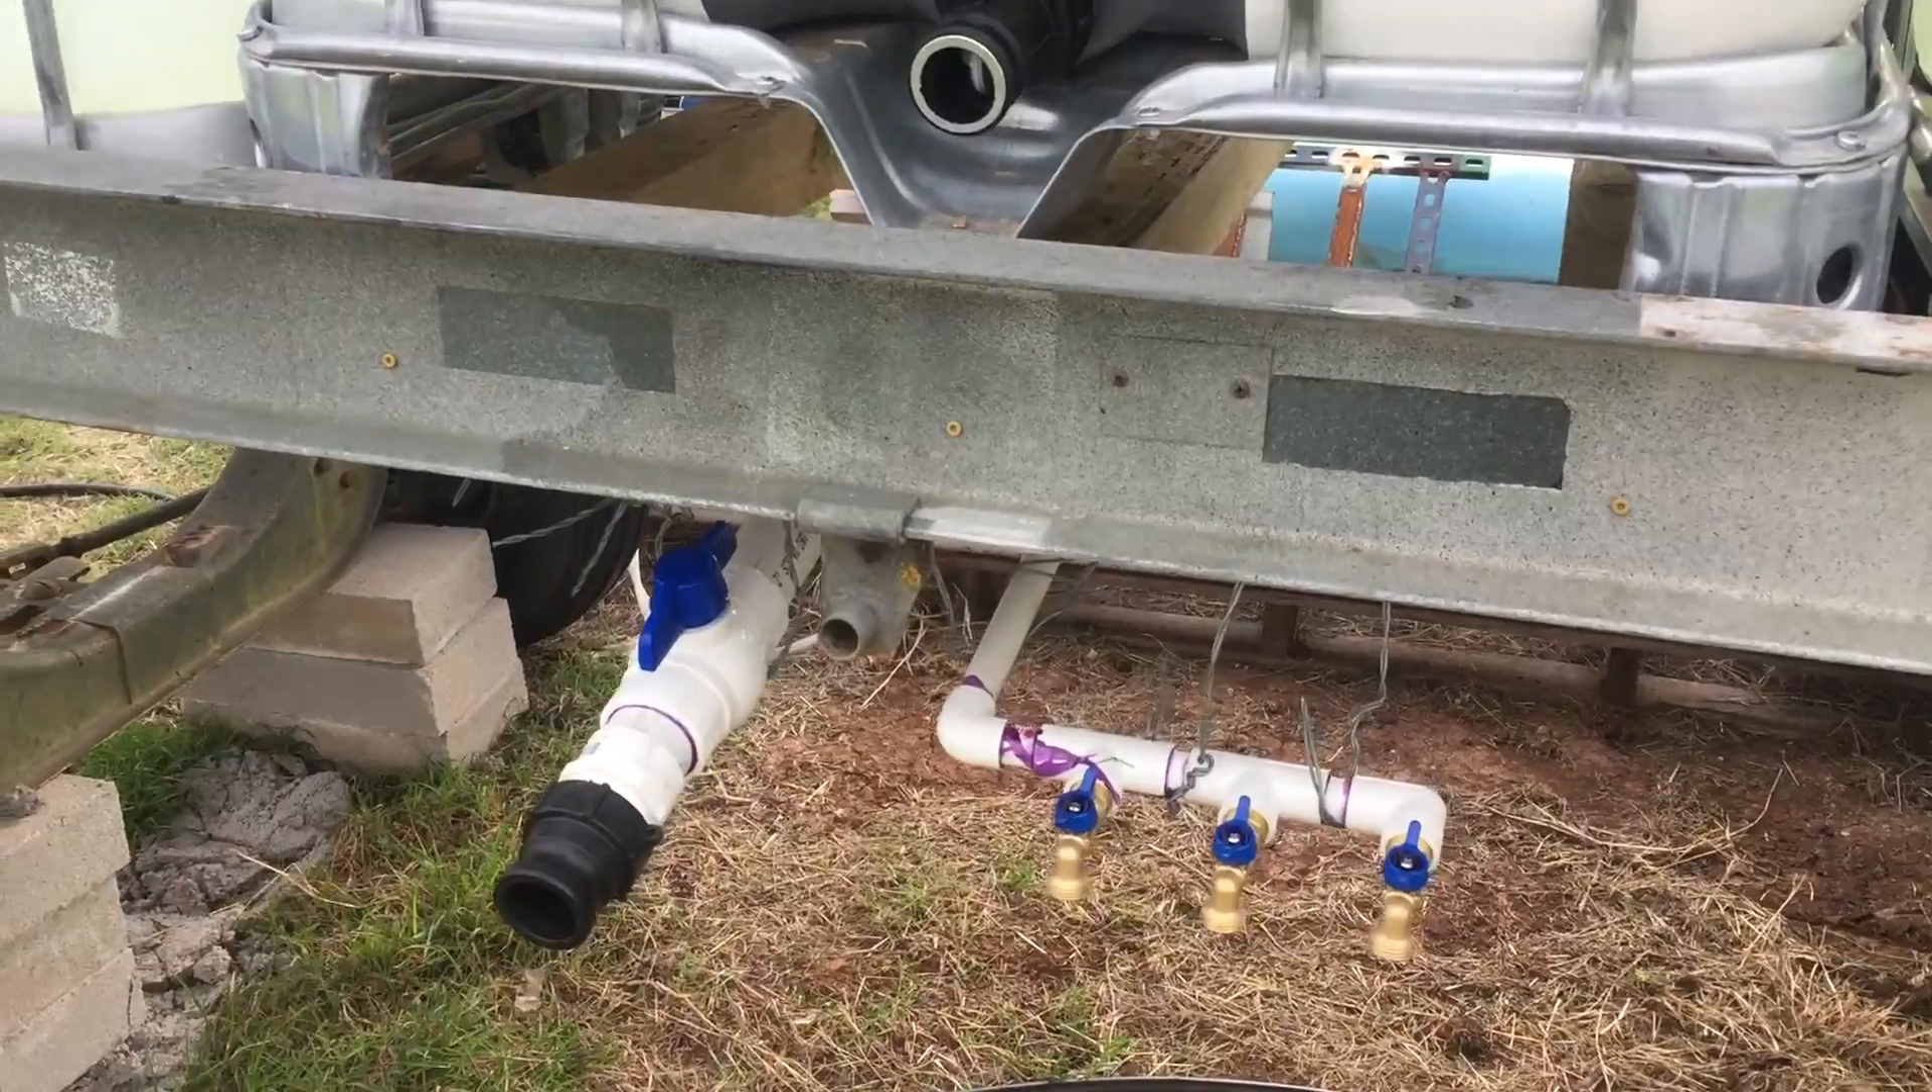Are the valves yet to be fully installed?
No.